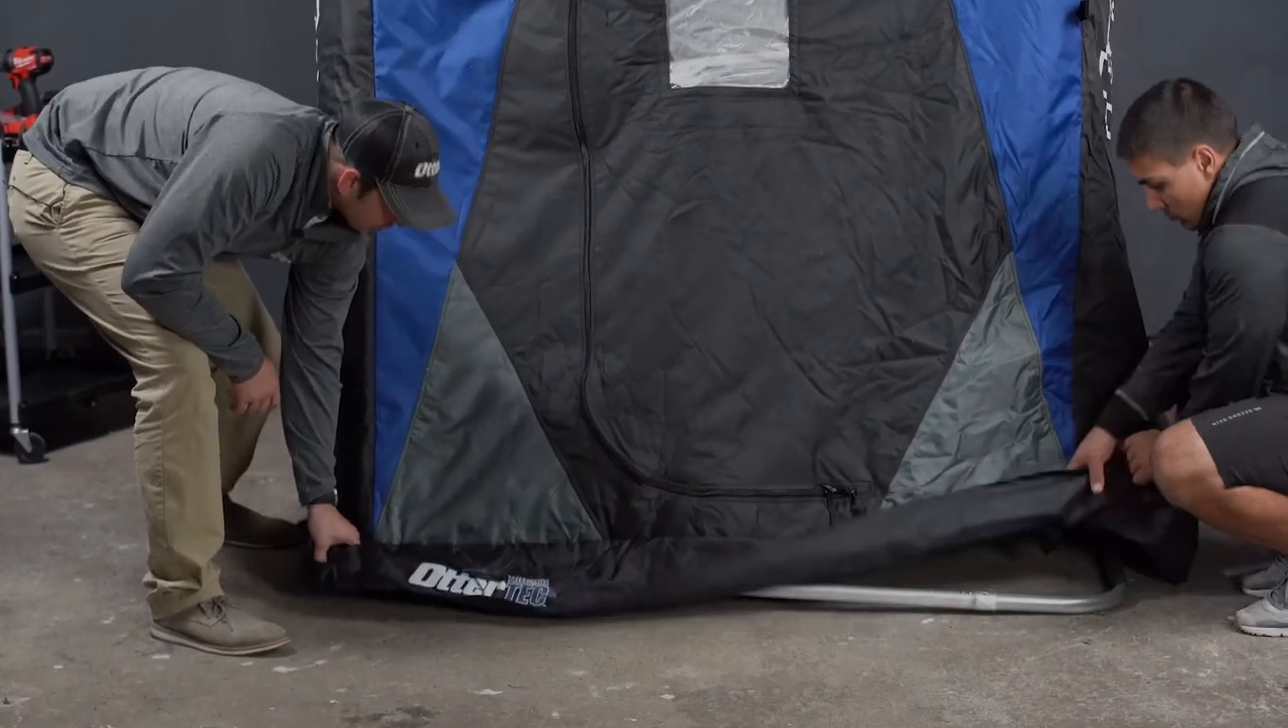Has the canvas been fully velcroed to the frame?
No.